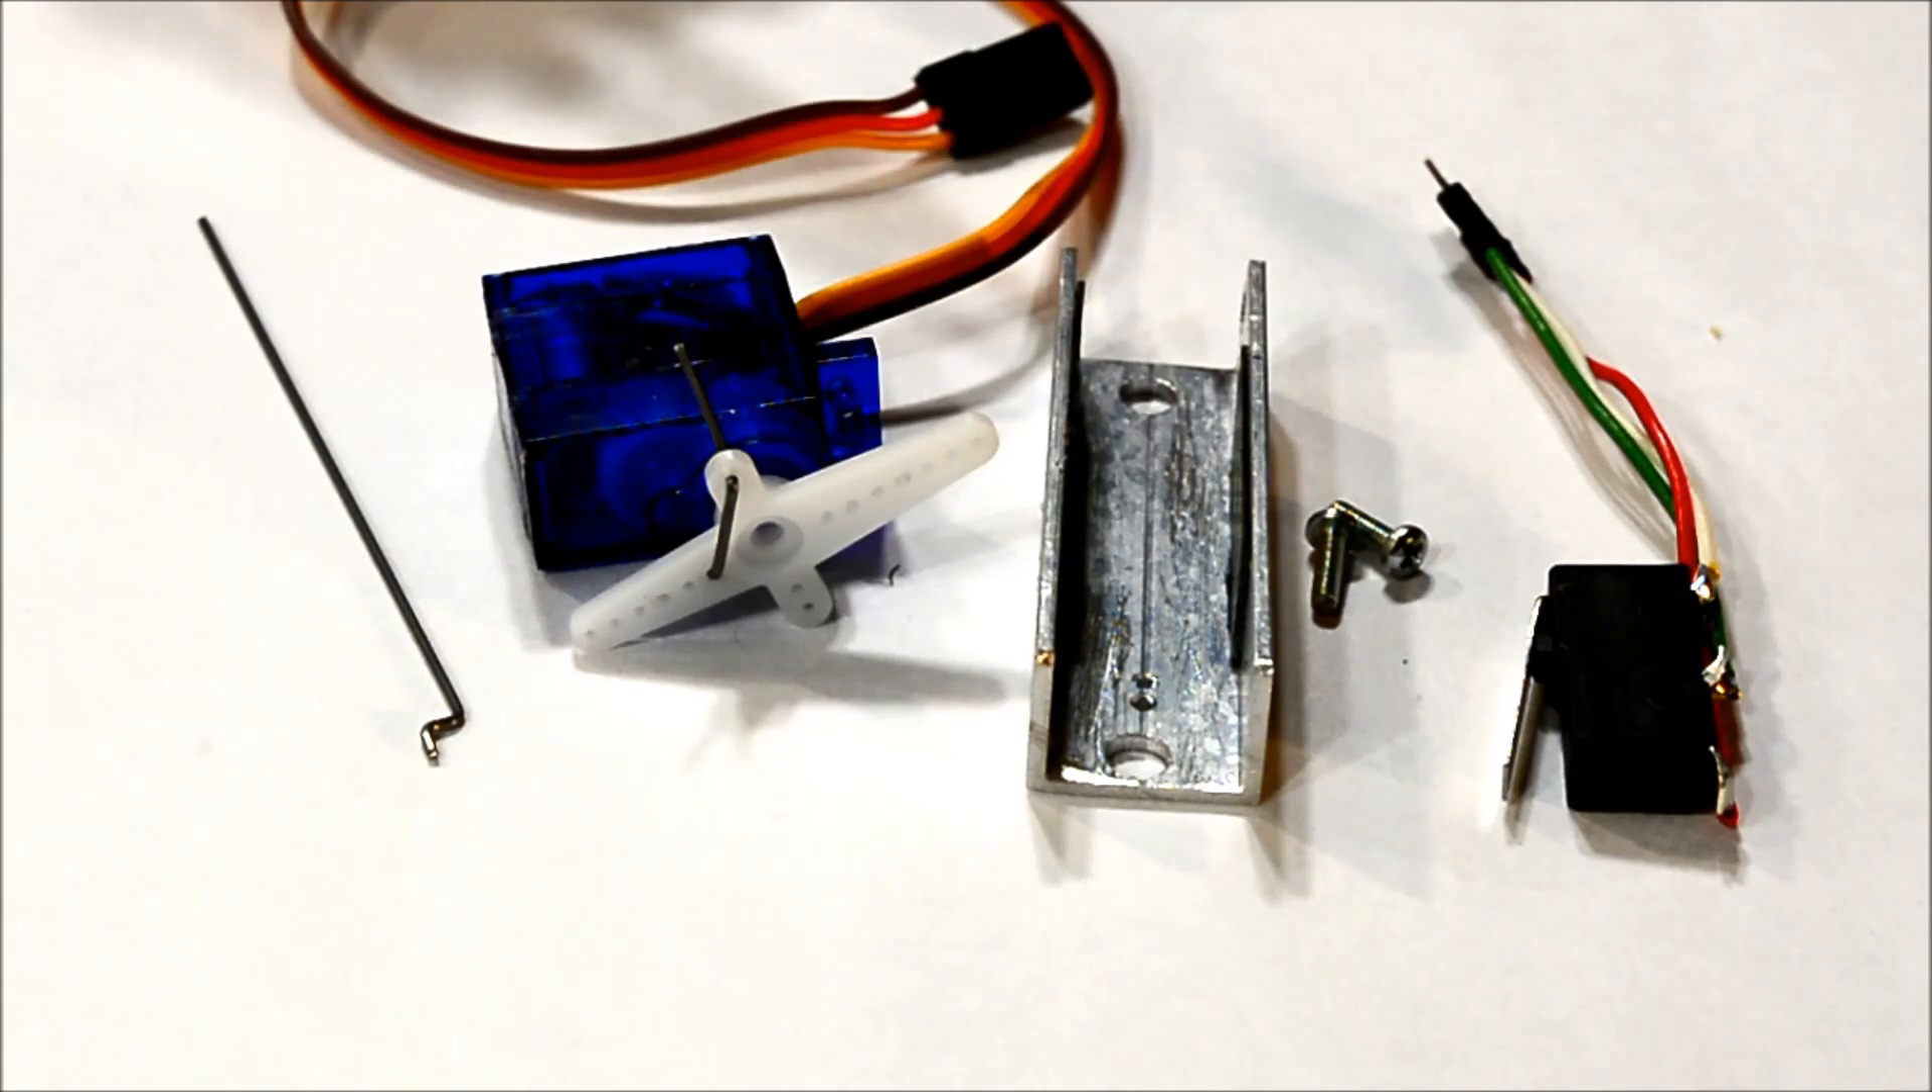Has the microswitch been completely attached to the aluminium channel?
No.